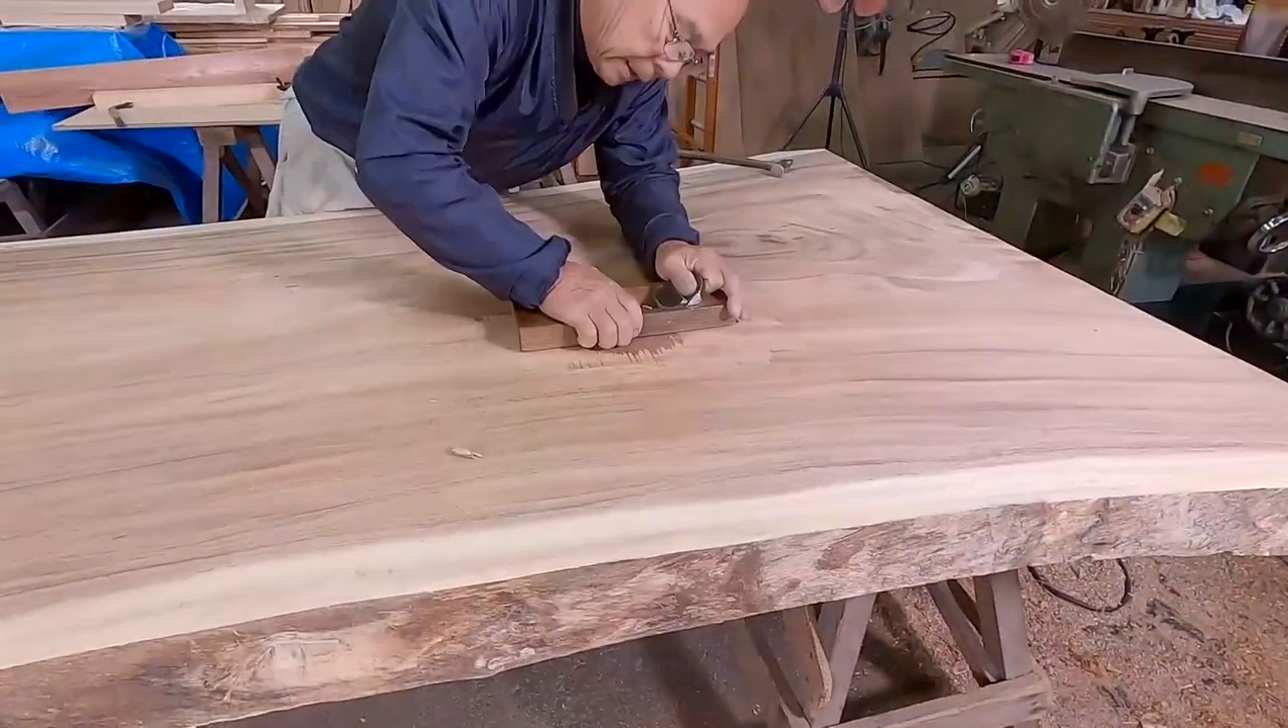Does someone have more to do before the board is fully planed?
Yes.